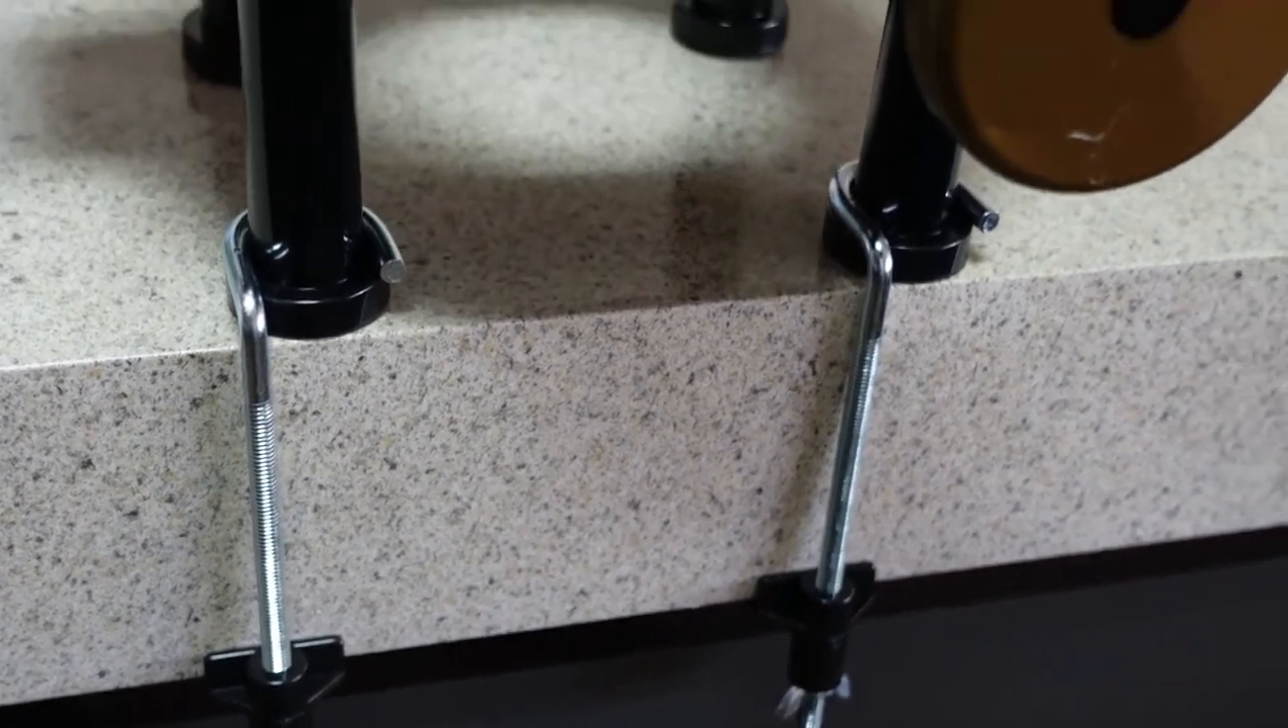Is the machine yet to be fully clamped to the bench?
No.